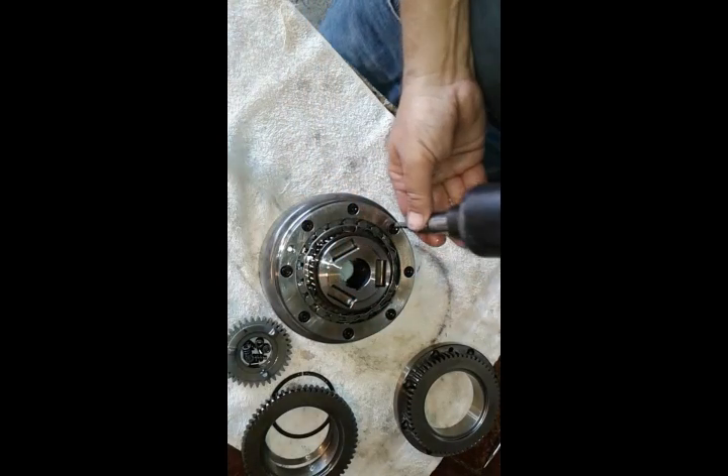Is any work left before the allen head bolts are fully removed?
Yes.